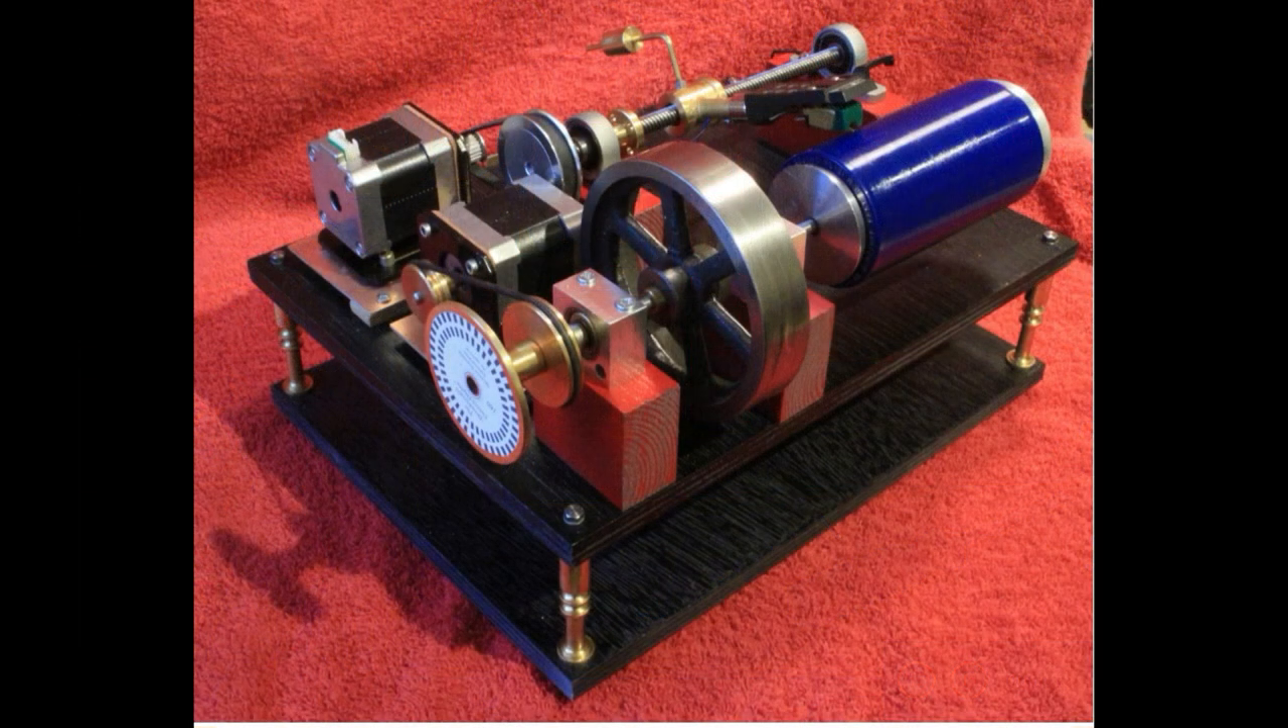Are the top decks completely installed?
Yes.